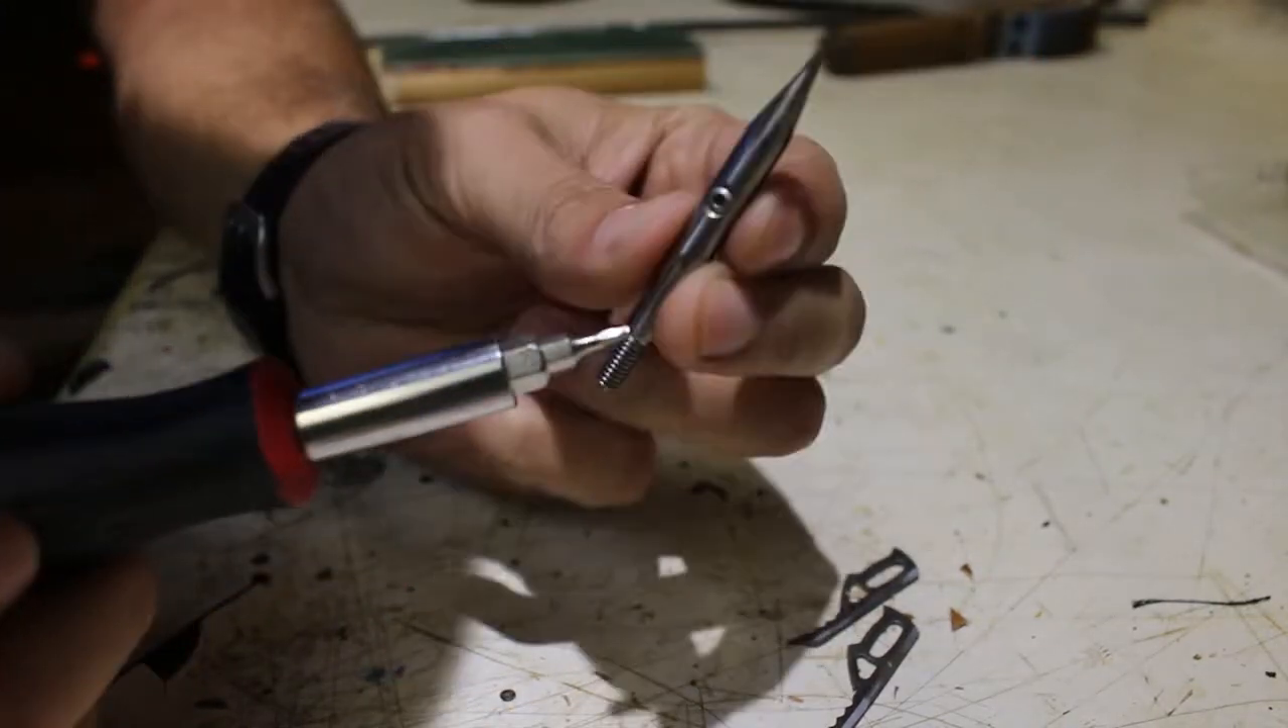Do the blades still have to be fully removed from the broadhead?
No.